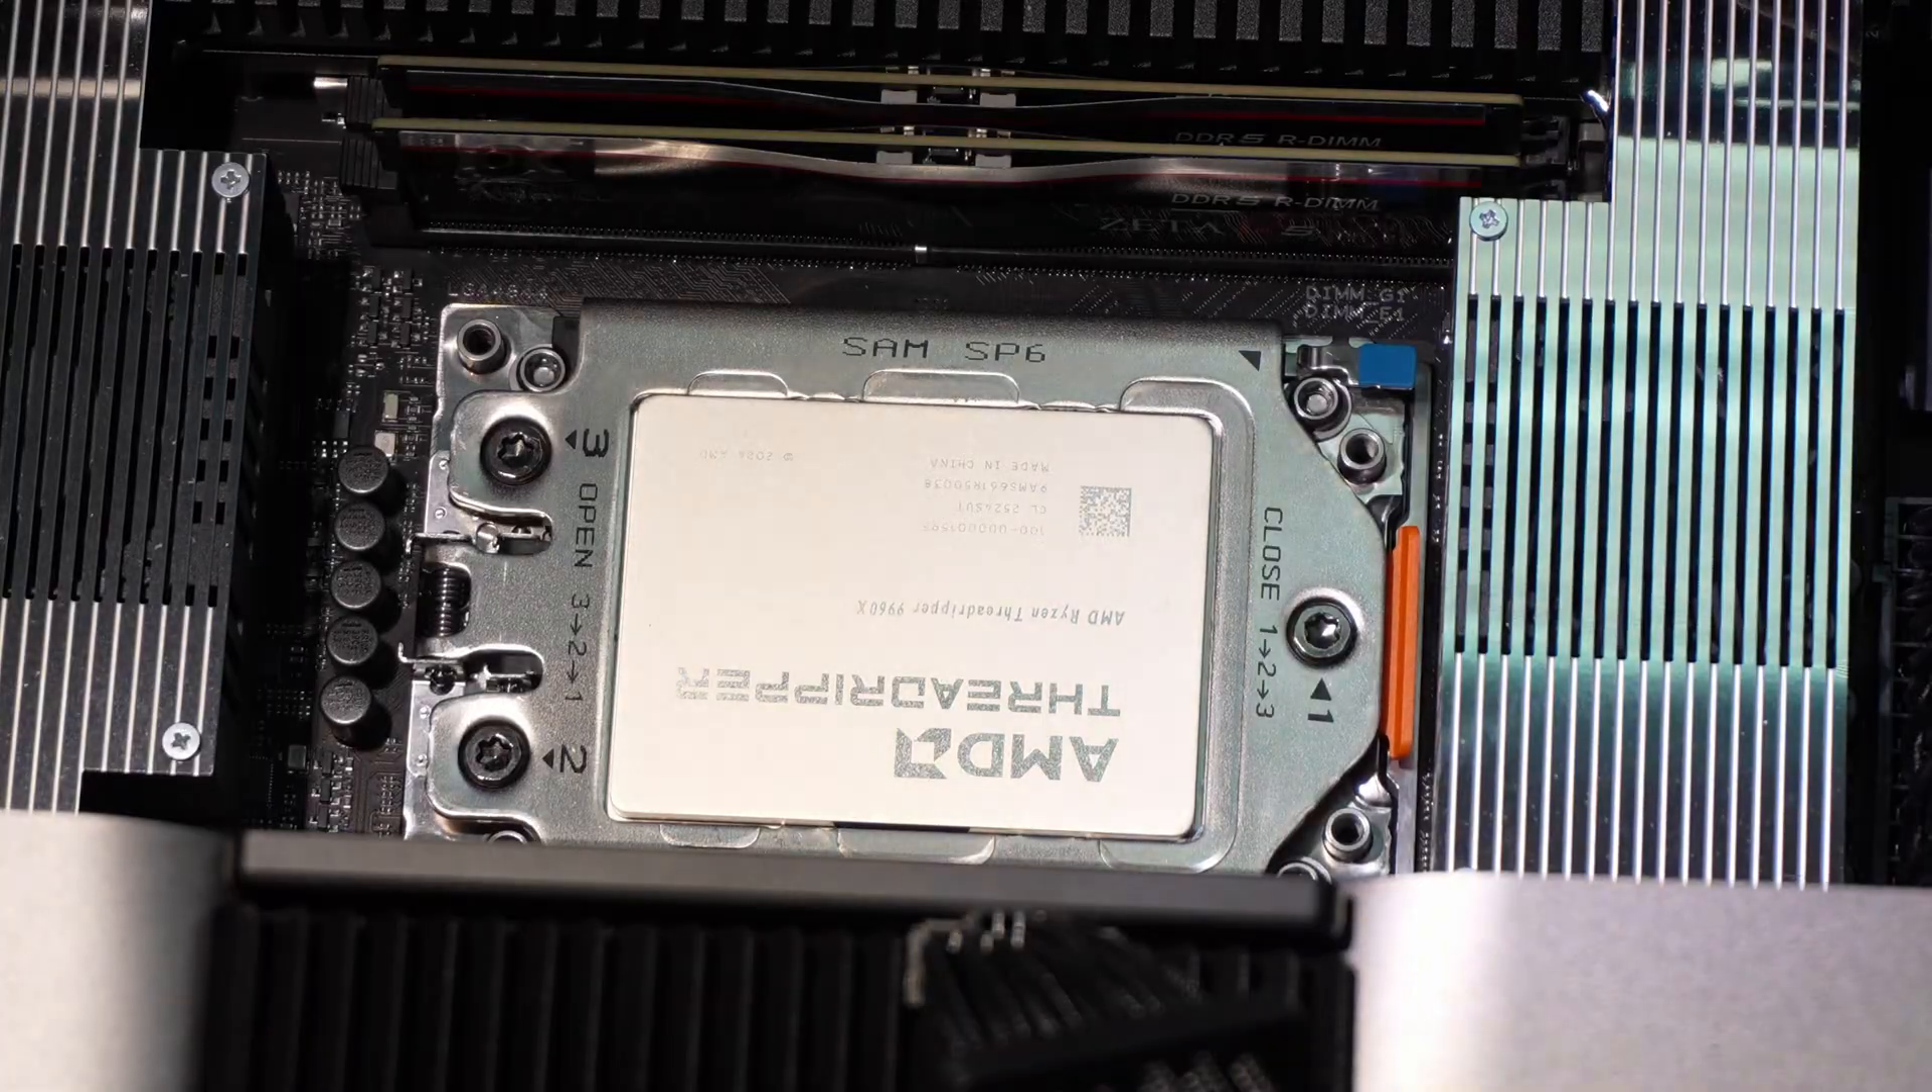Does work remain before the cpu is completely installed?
No.